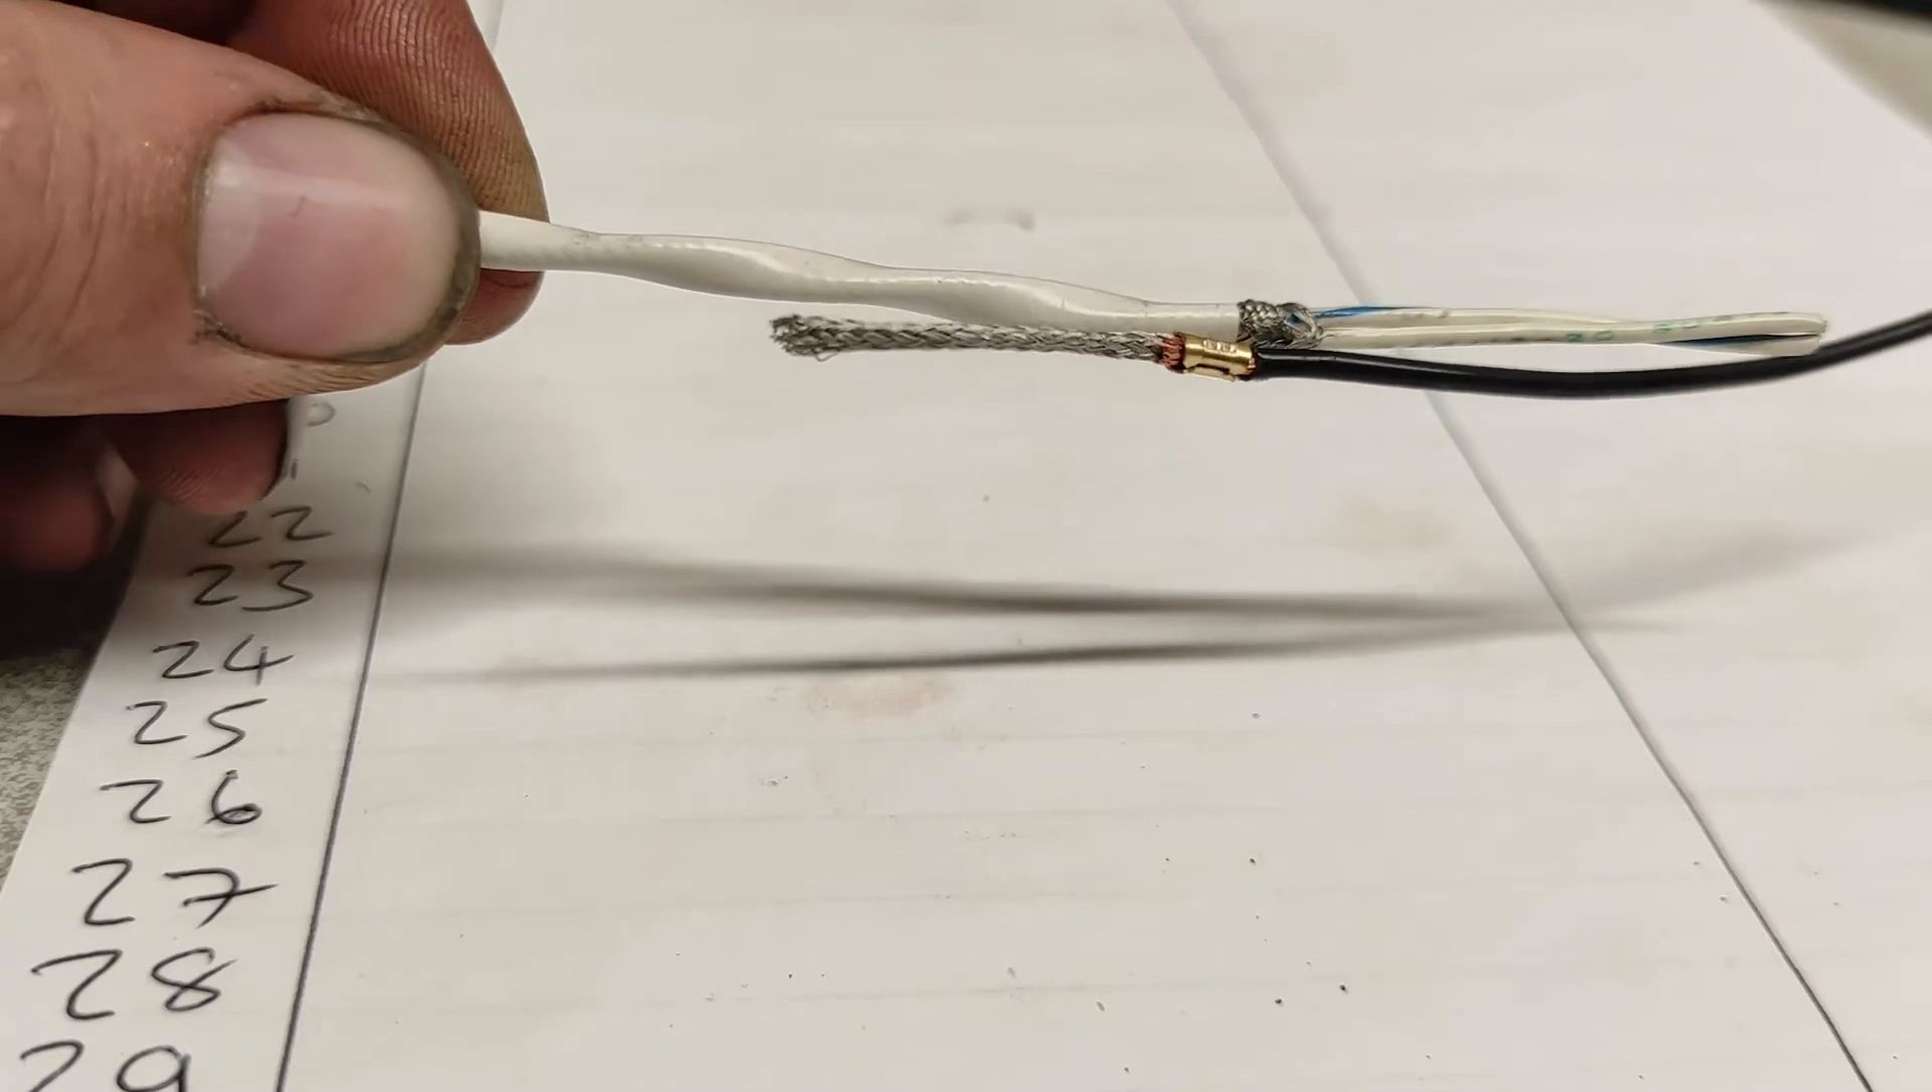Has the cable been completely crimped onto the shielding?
Yes.